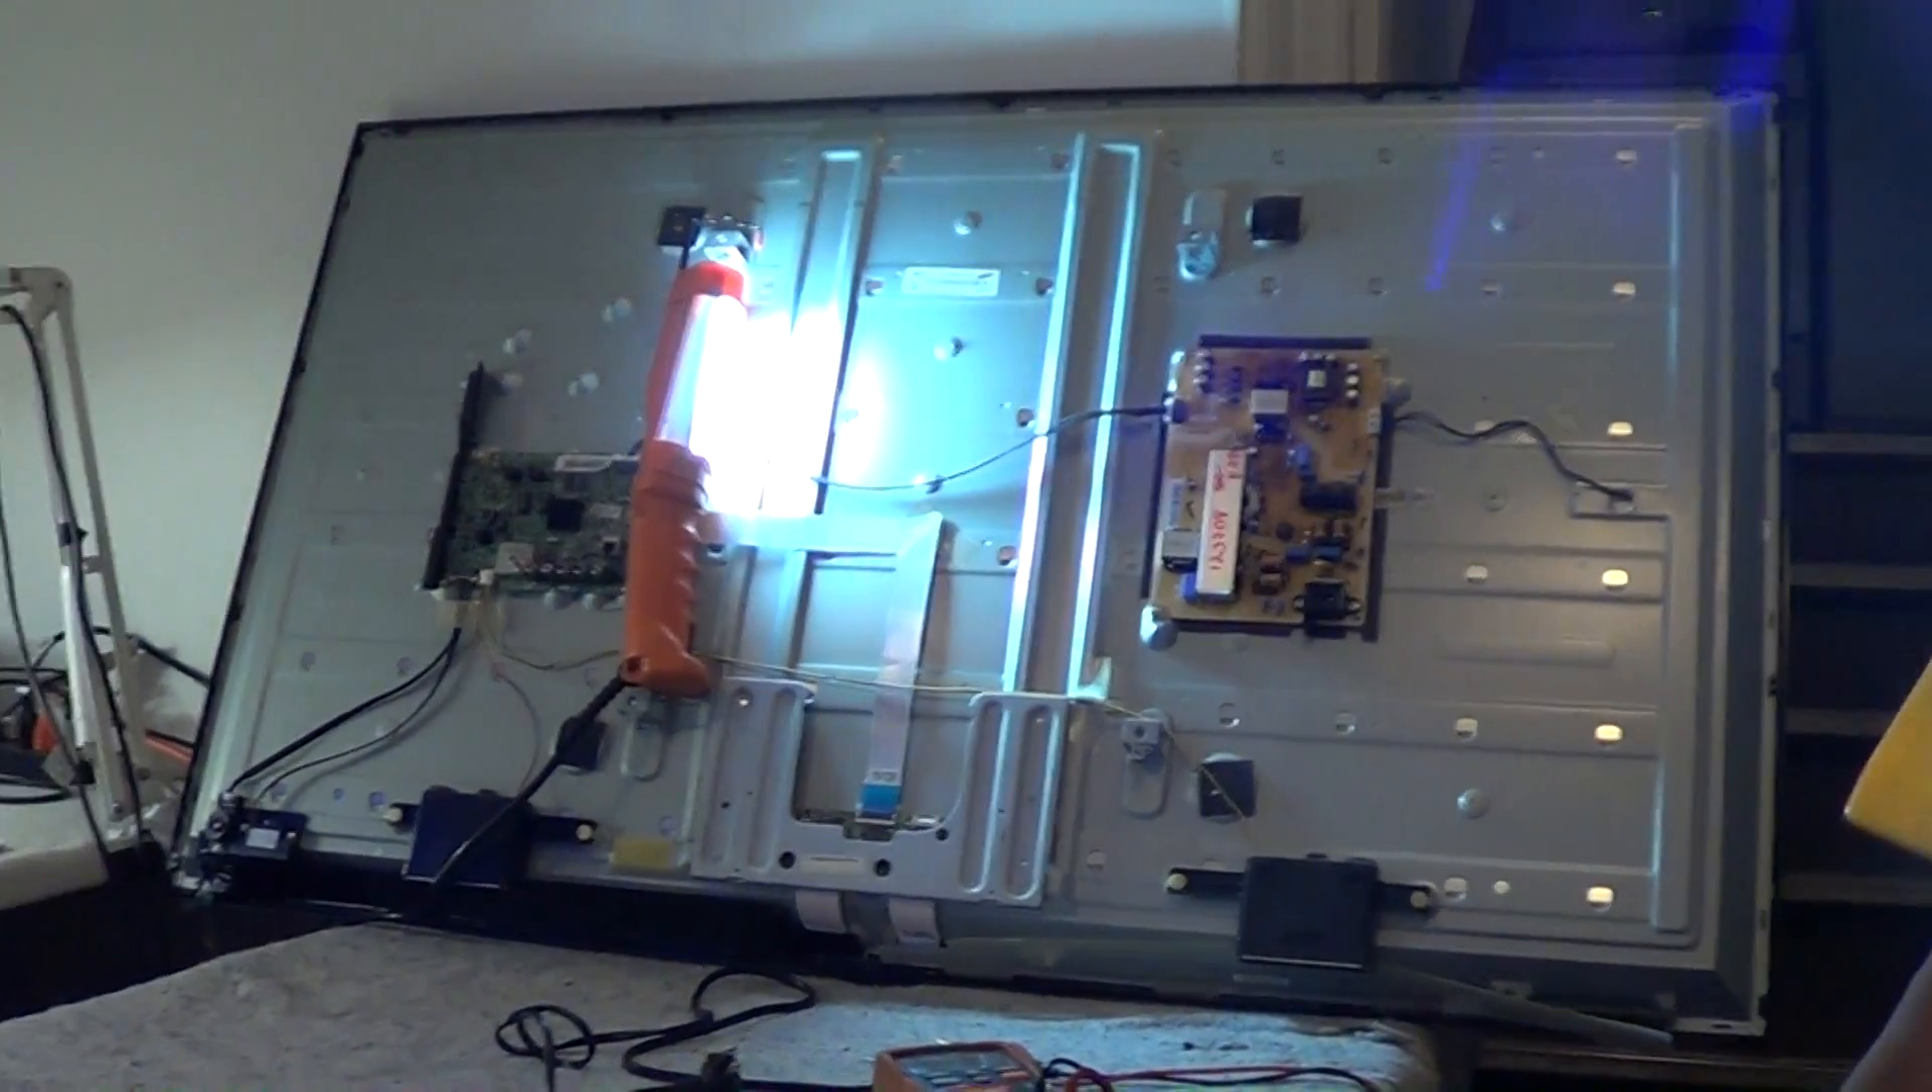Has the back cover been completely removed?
Yes.